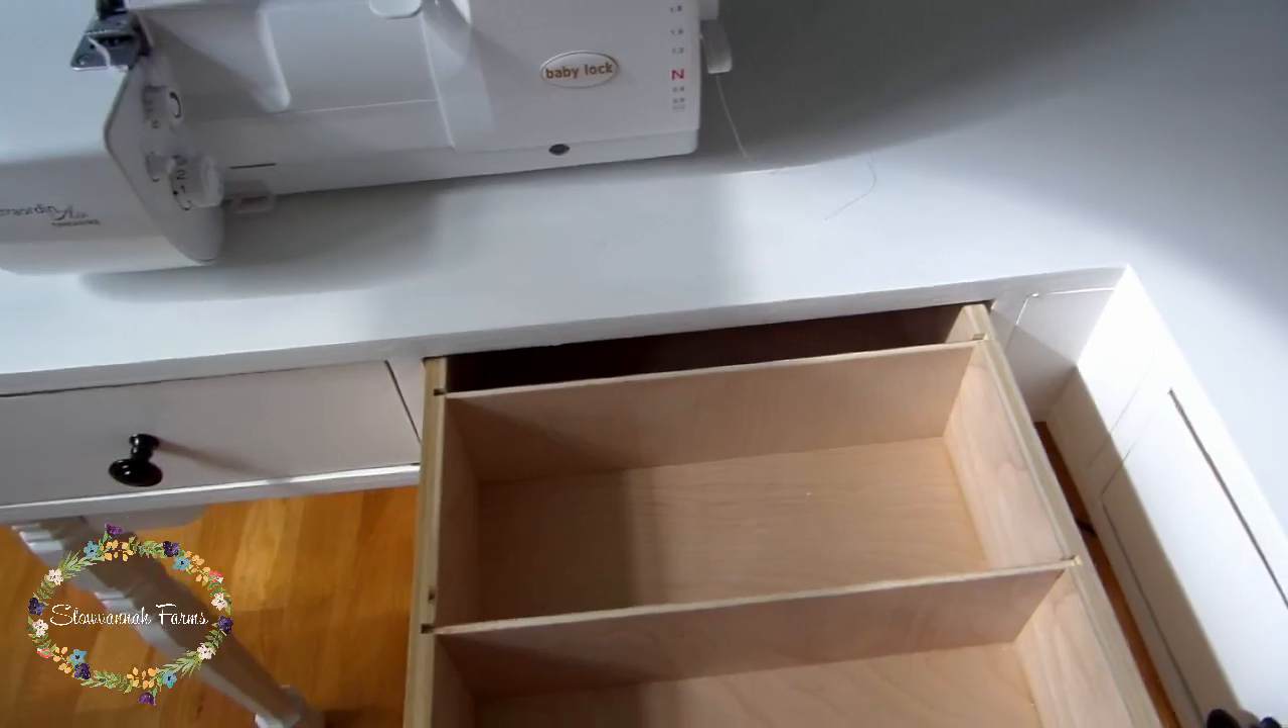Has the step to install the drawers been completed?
Yes.